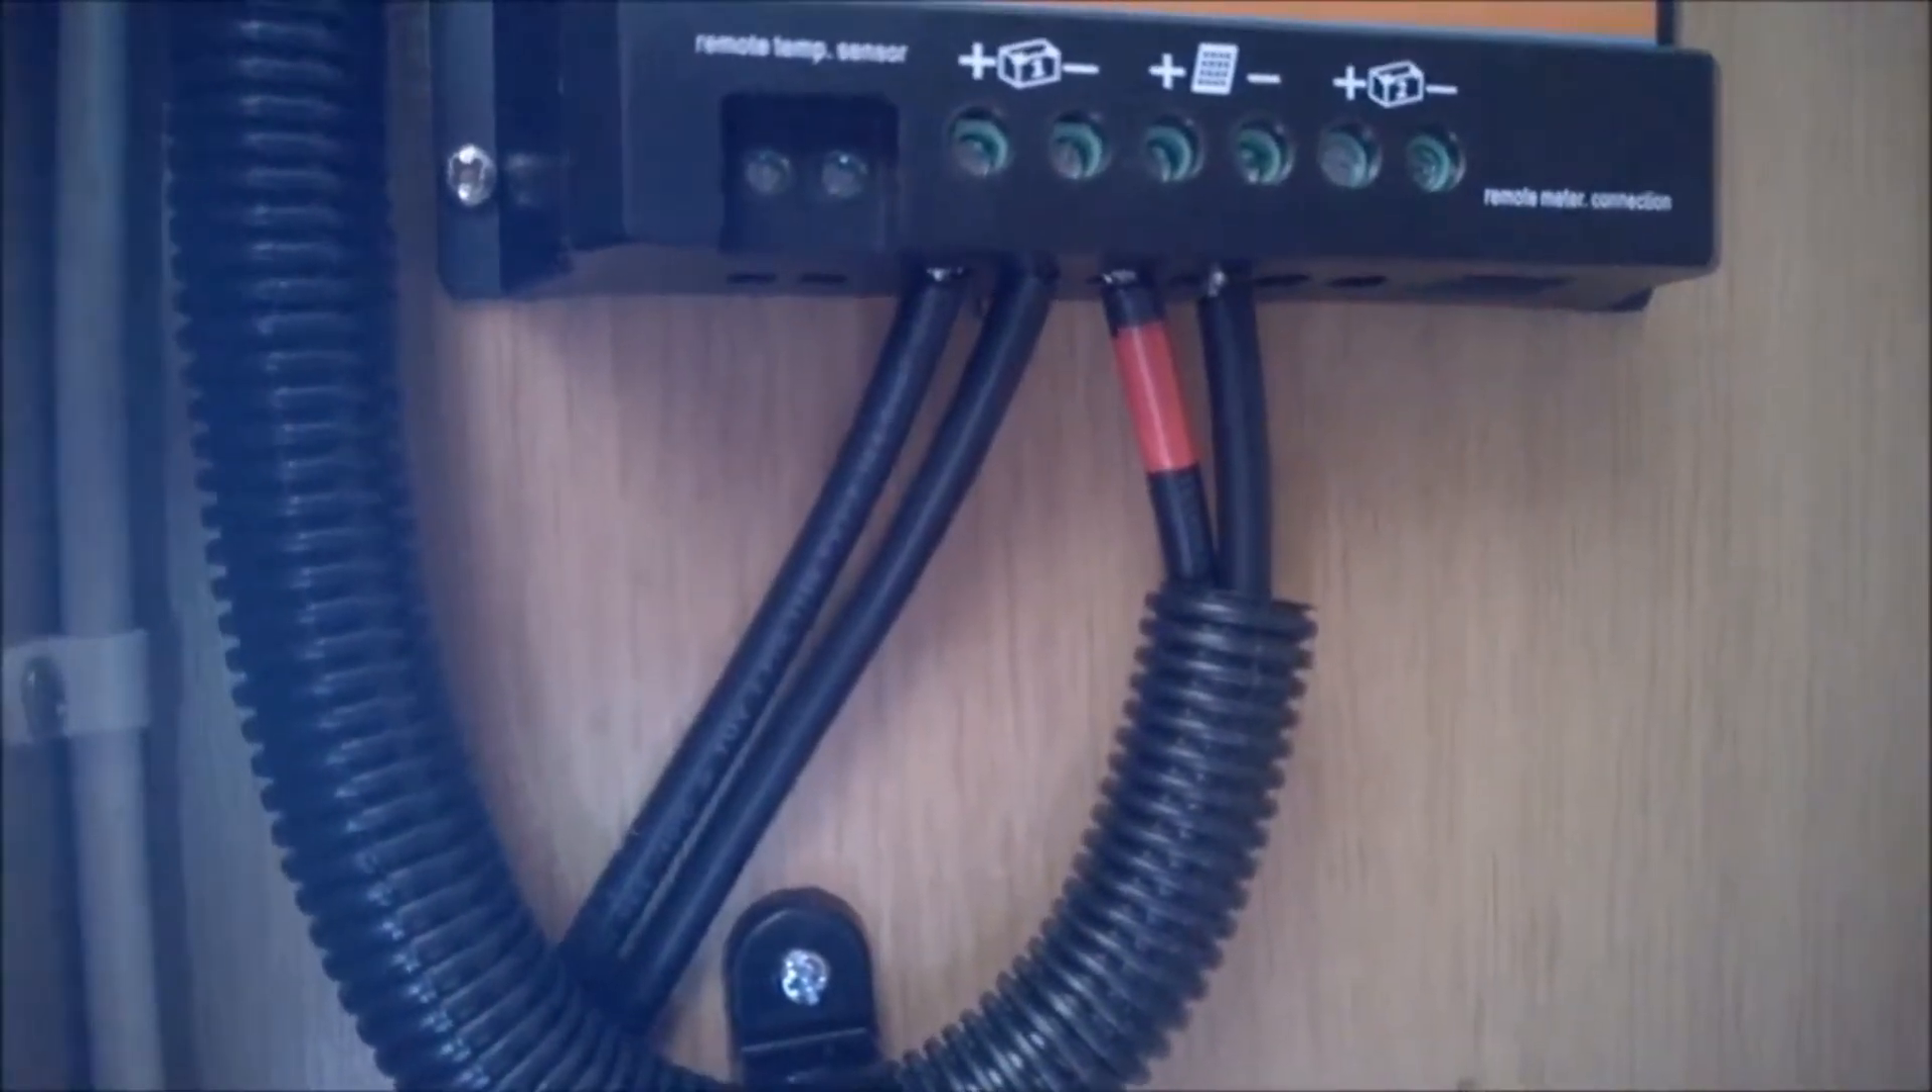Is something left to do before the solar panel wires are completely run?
No.